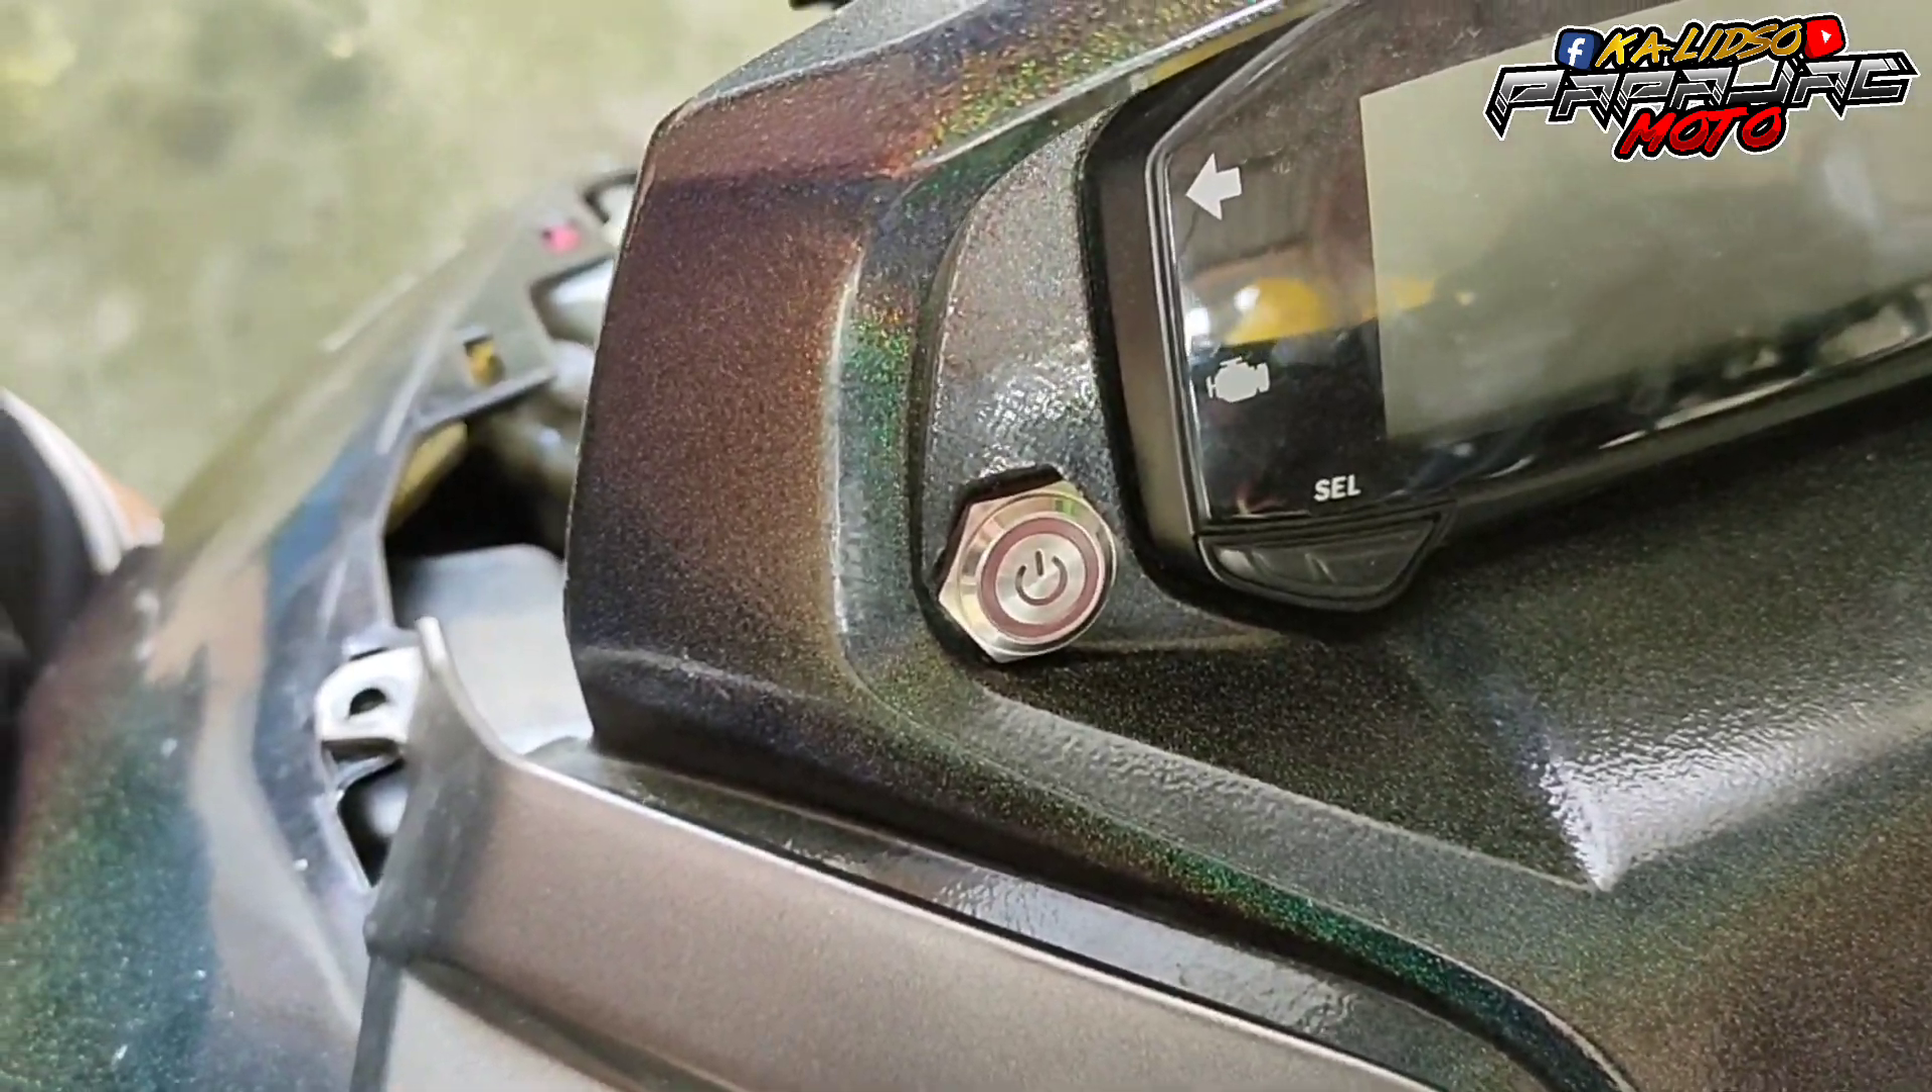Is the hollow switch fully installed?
Yes.